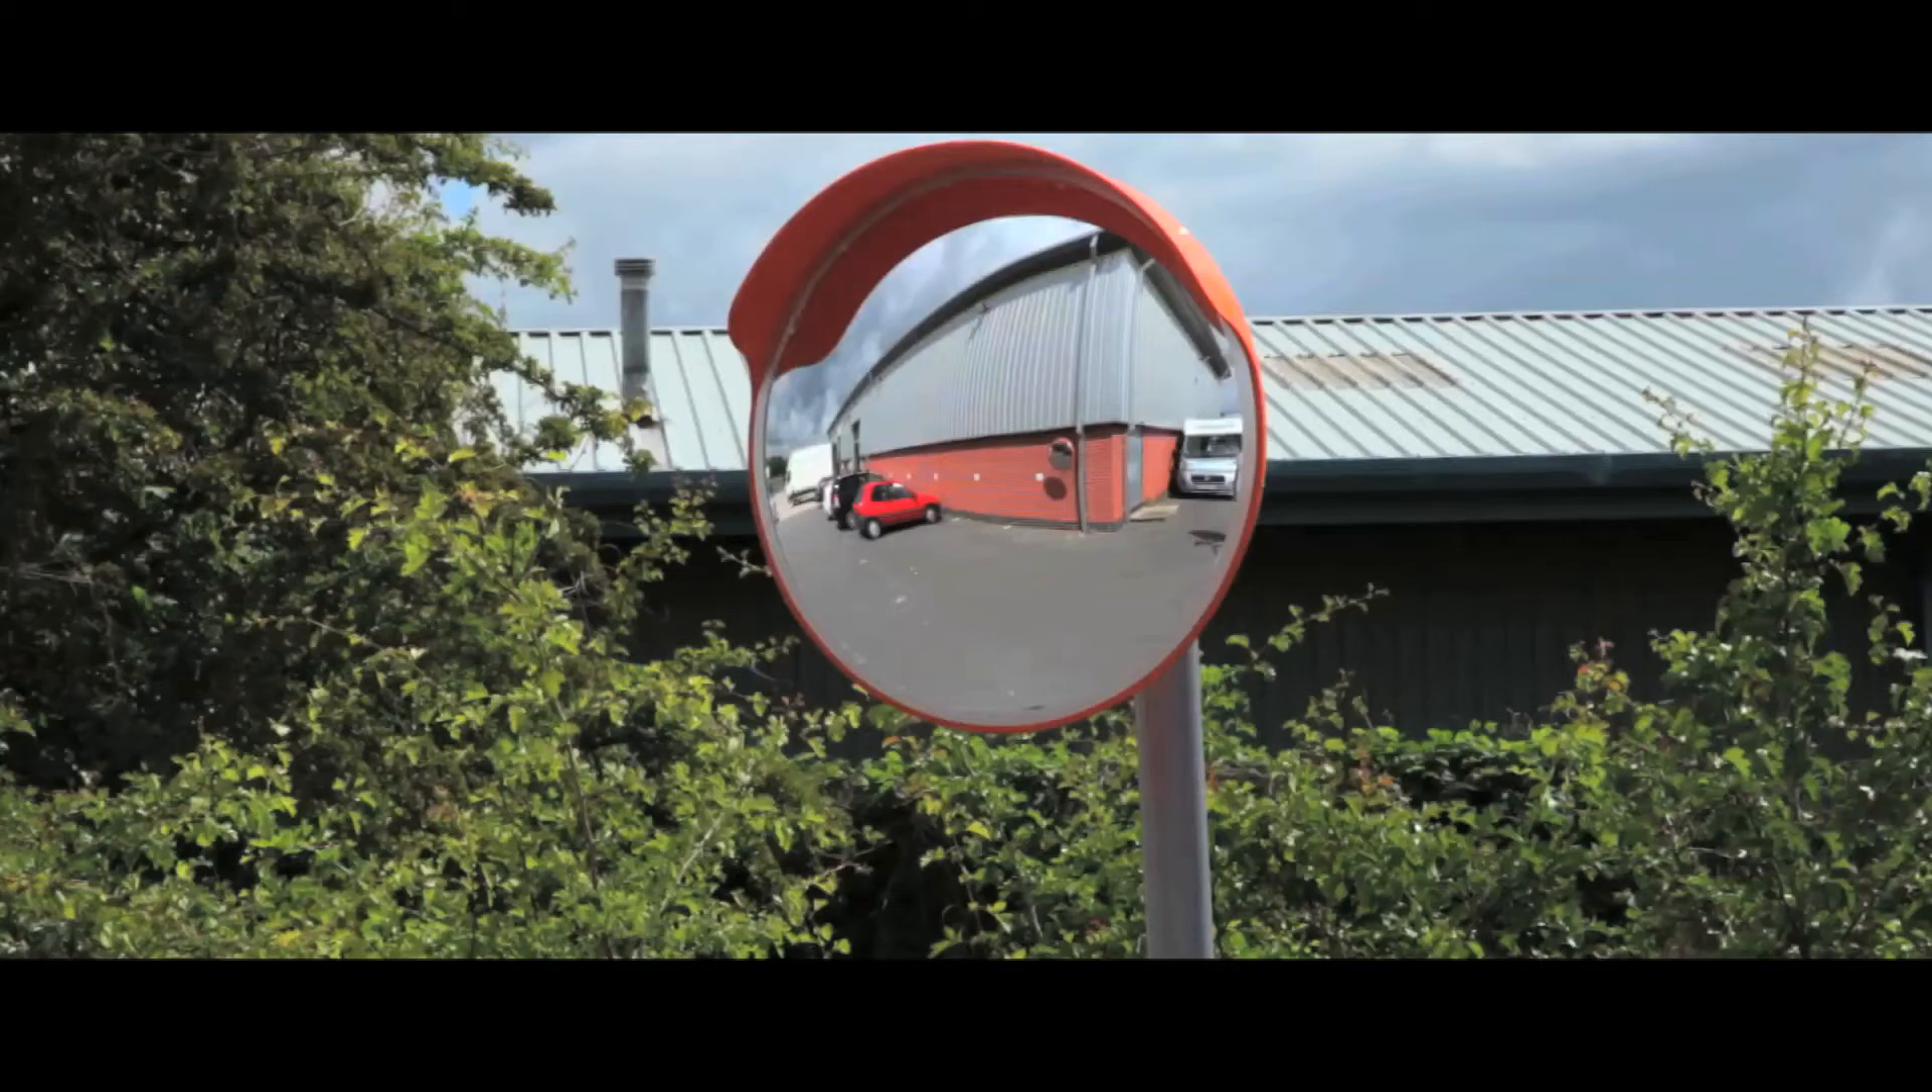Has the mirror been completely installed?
Yes.